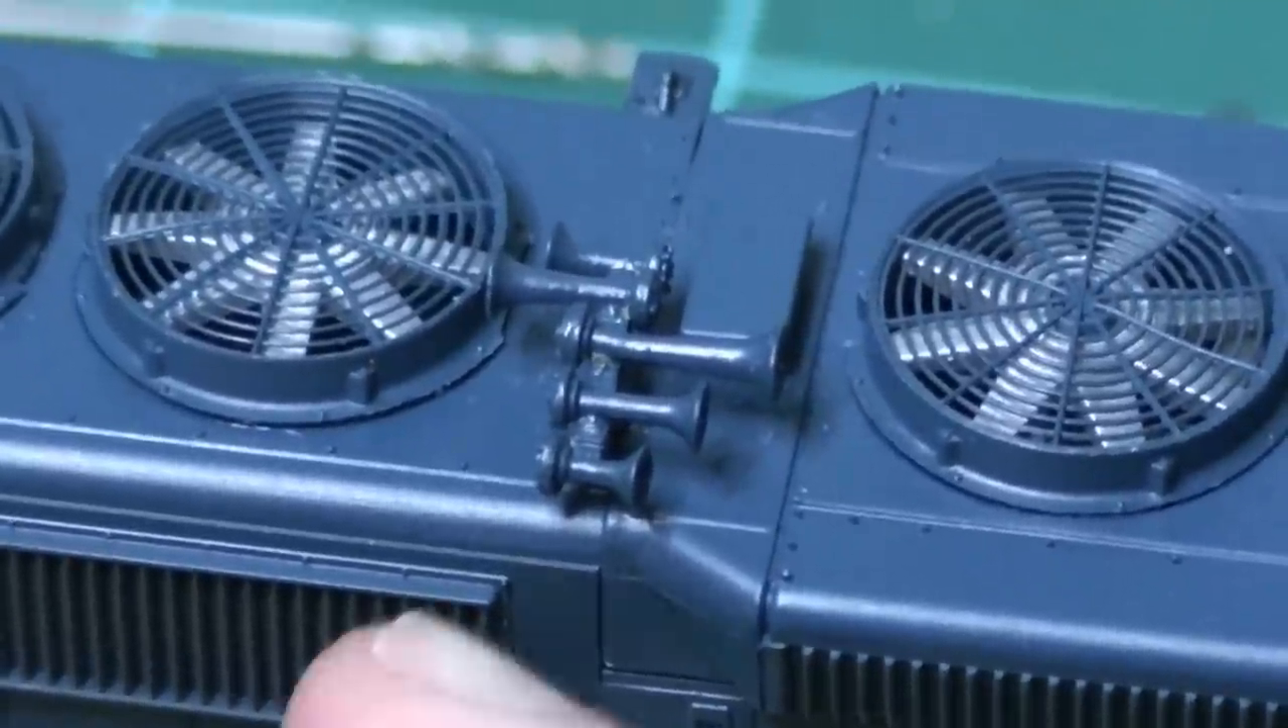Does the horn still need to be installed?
No.